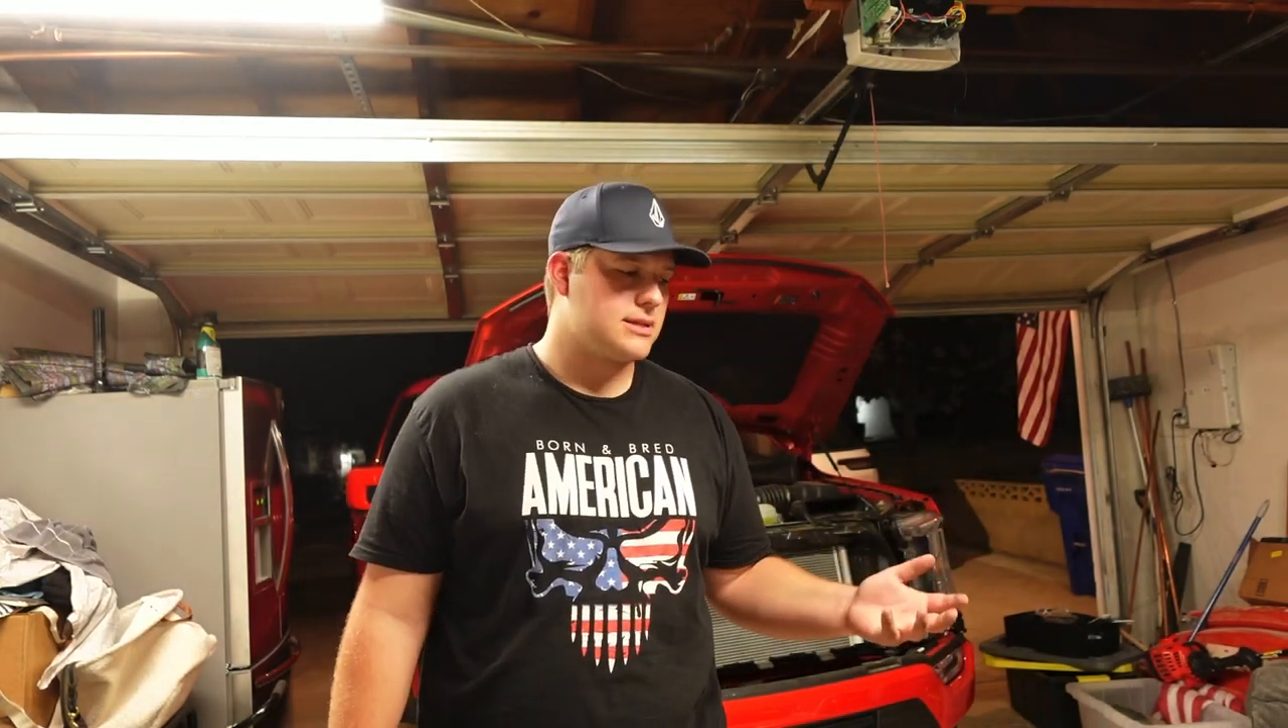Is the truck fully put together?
No.